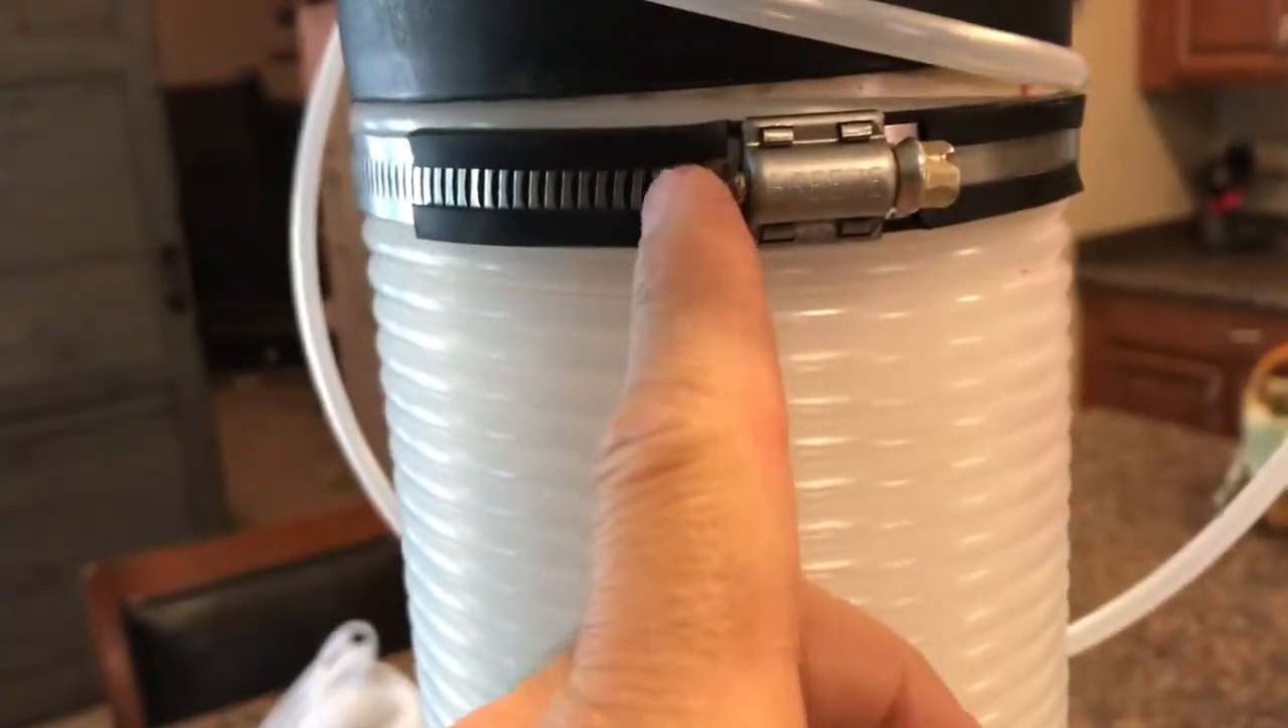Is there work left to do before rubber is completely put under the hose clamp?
No.